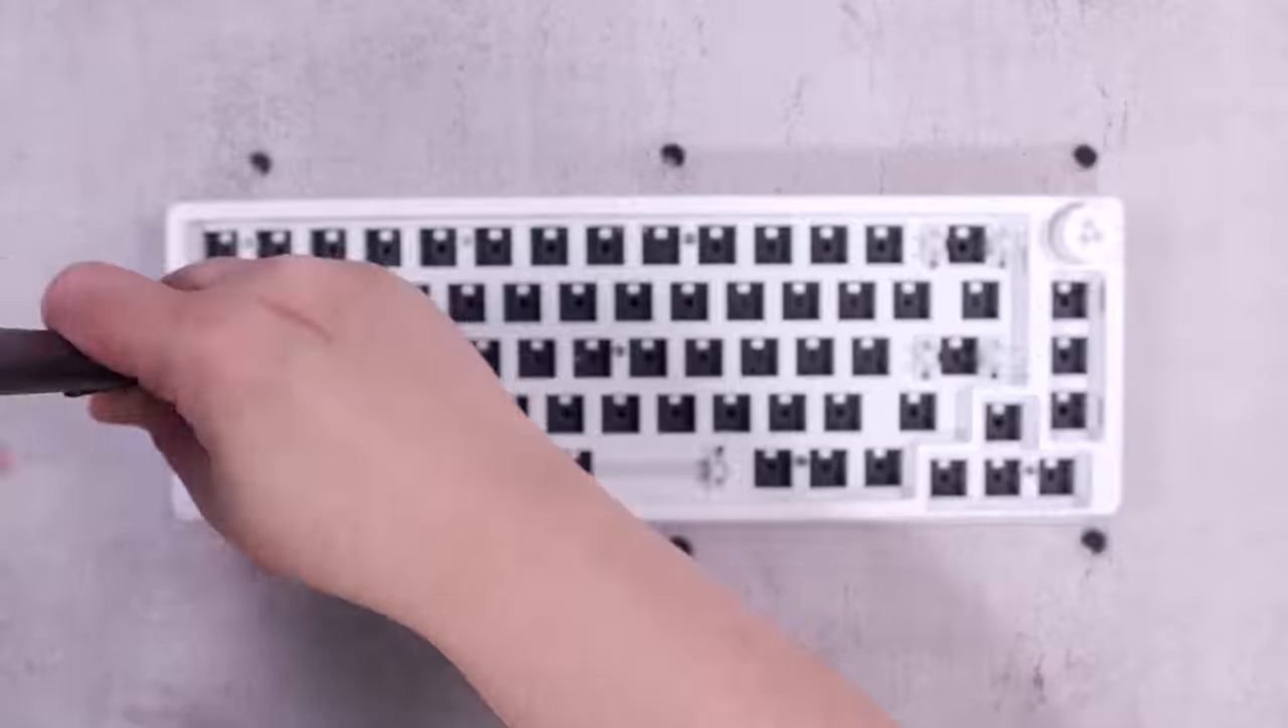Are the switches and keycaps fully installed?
No.